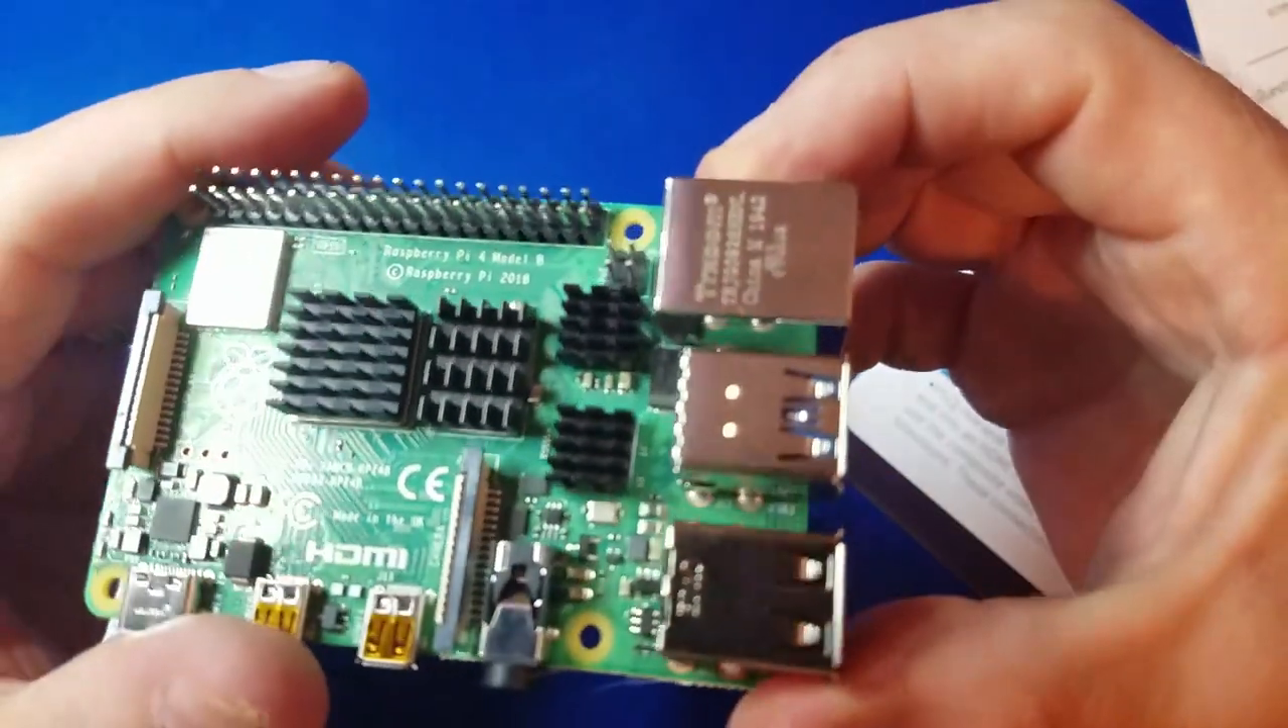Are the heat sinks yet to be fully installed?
No.